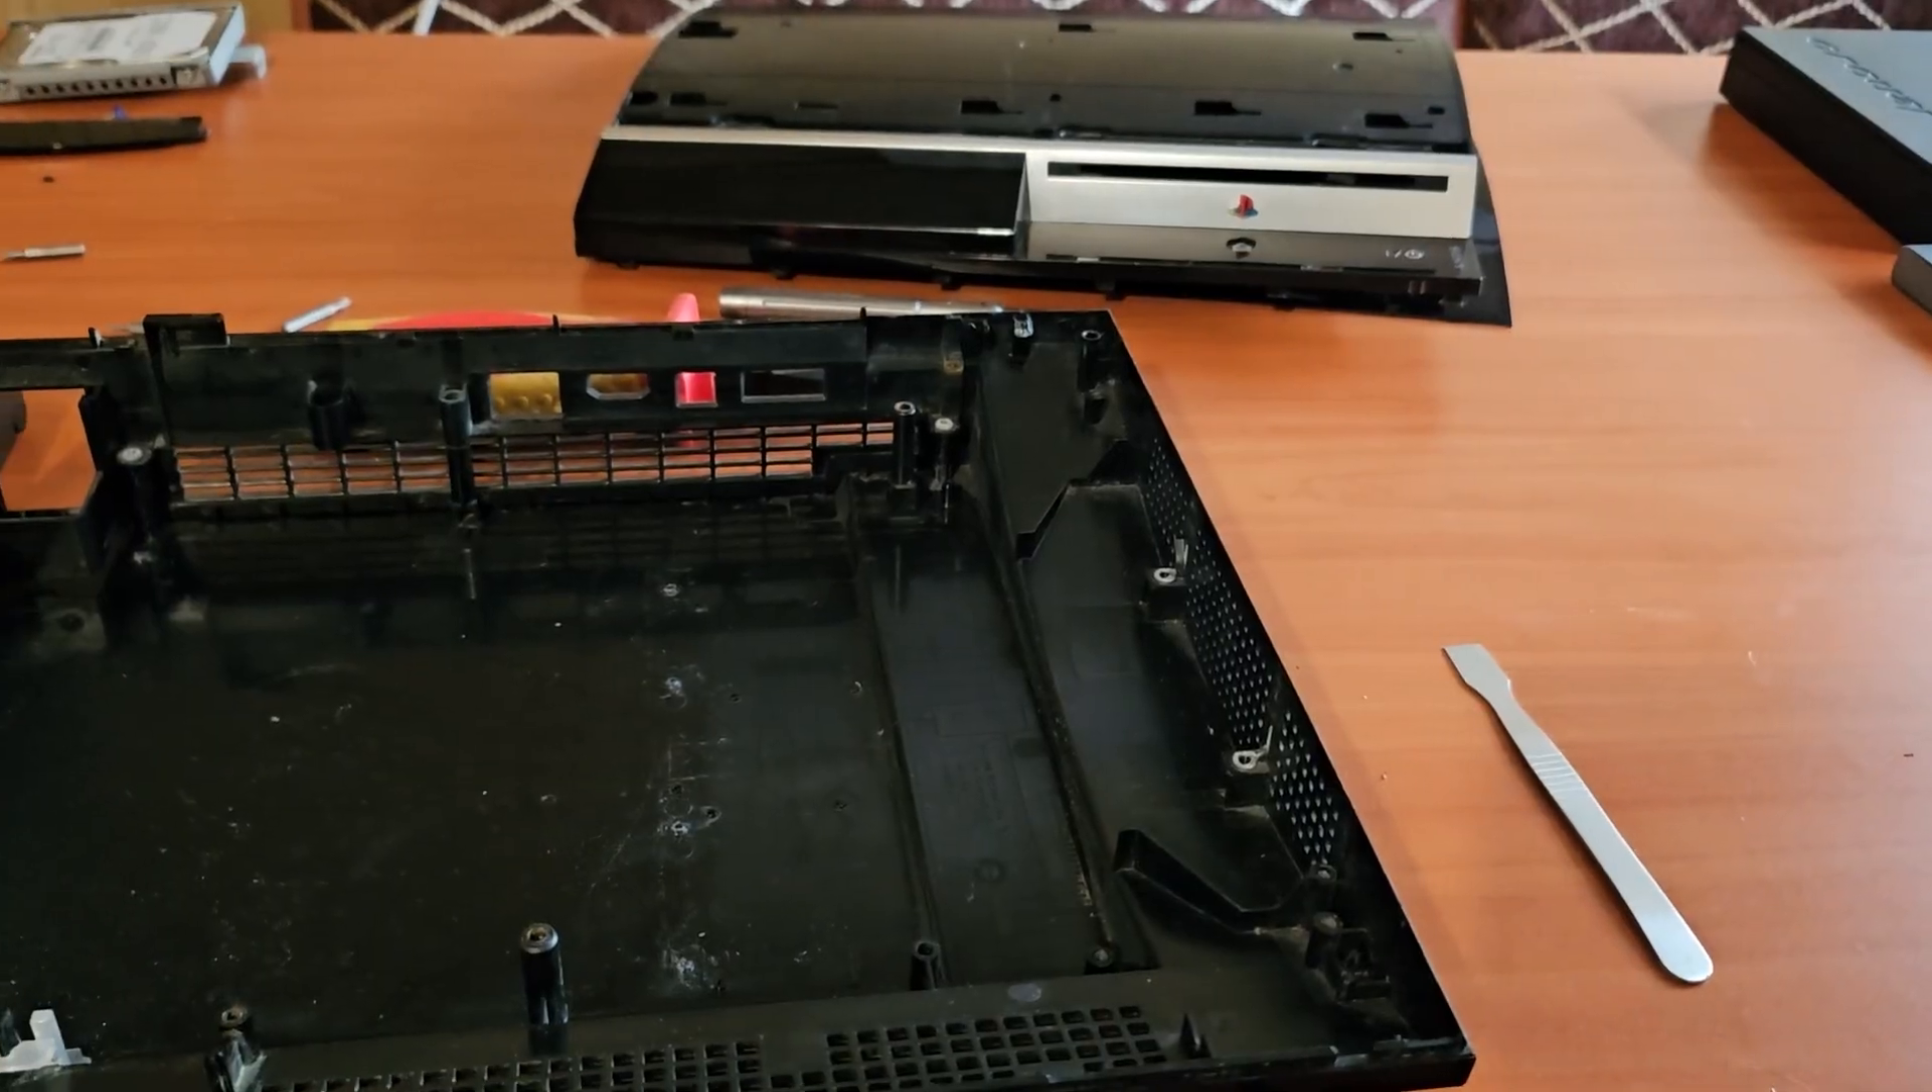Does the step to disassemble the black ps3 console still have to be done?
No.